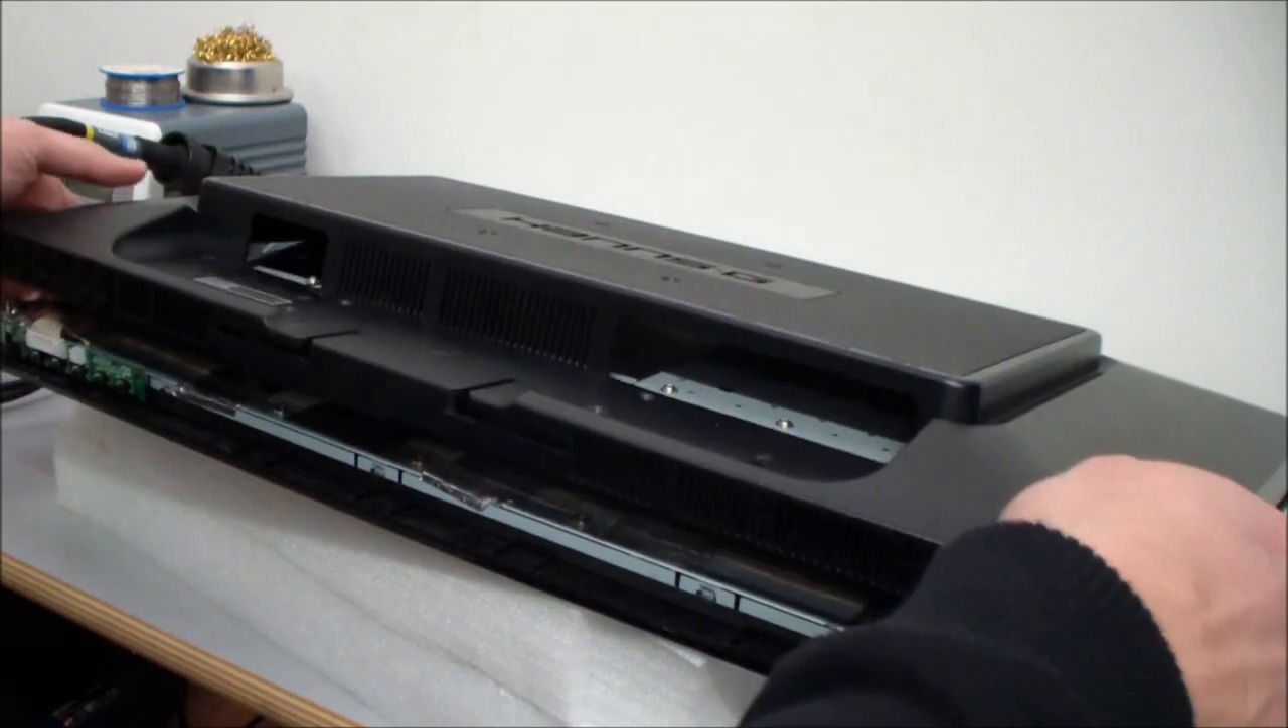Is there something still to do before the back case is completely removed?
Yes.